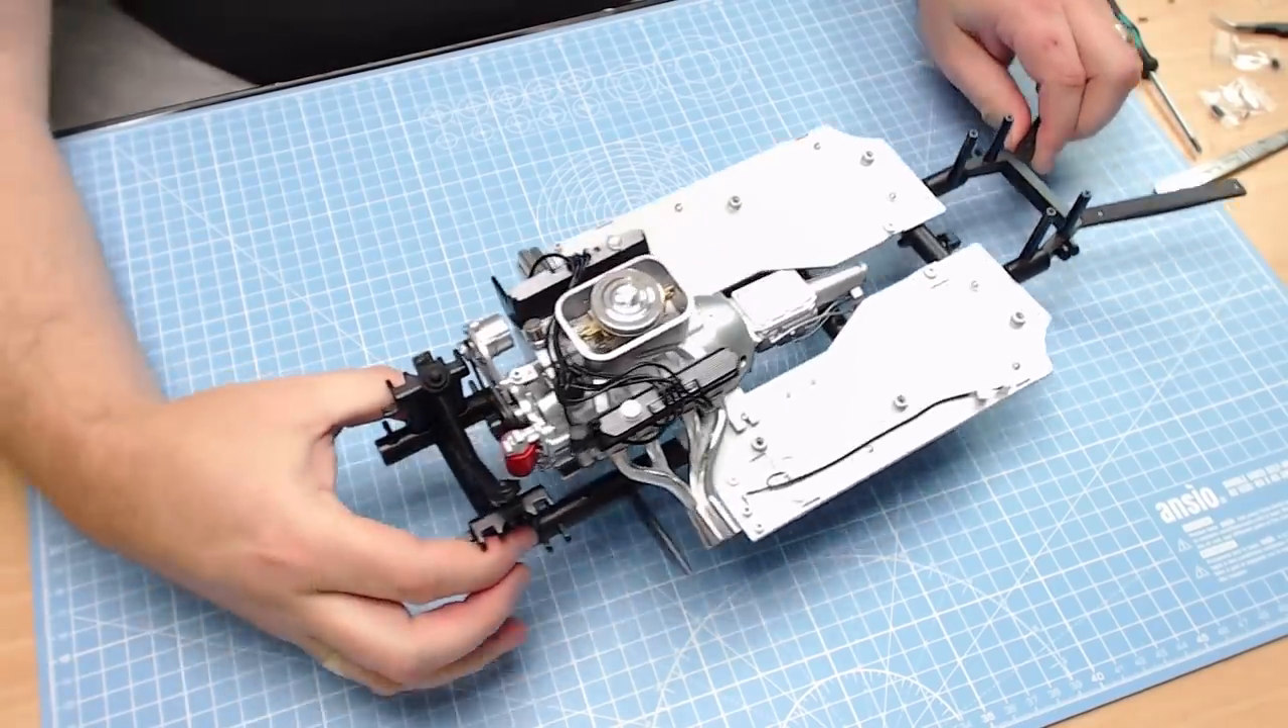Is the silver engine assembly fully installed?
Yes.